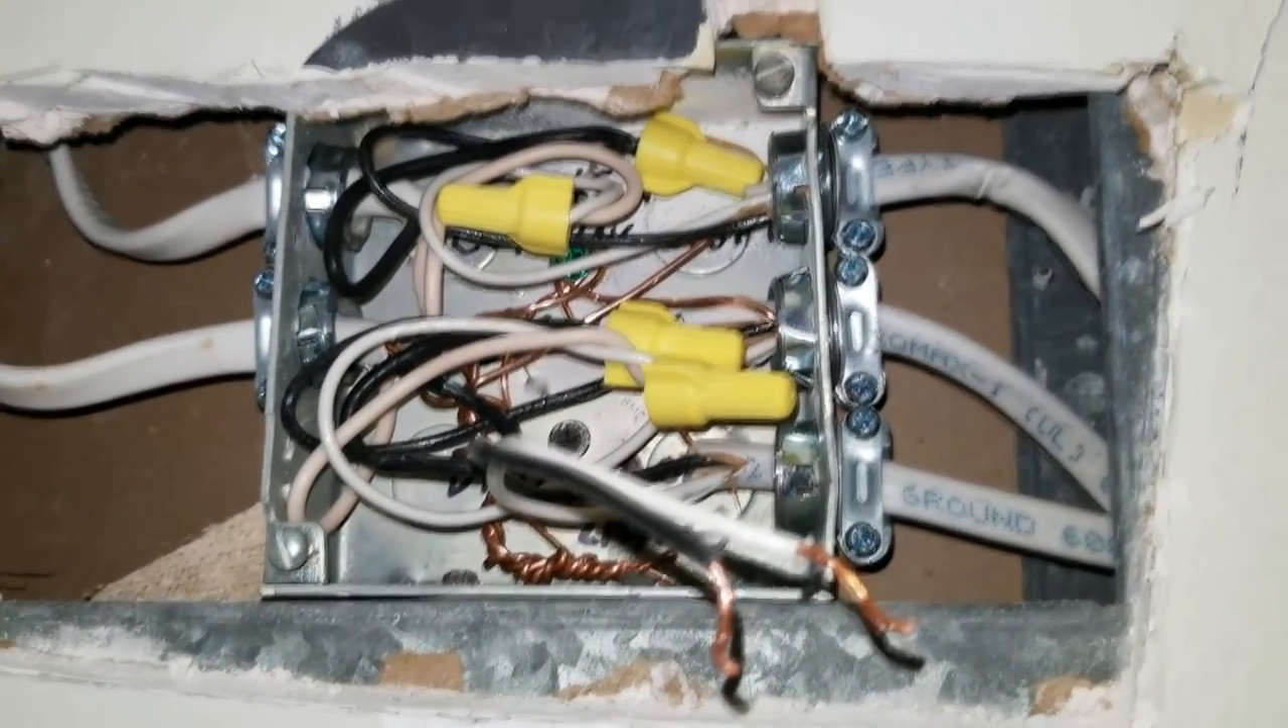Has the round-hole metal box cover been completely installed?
No.